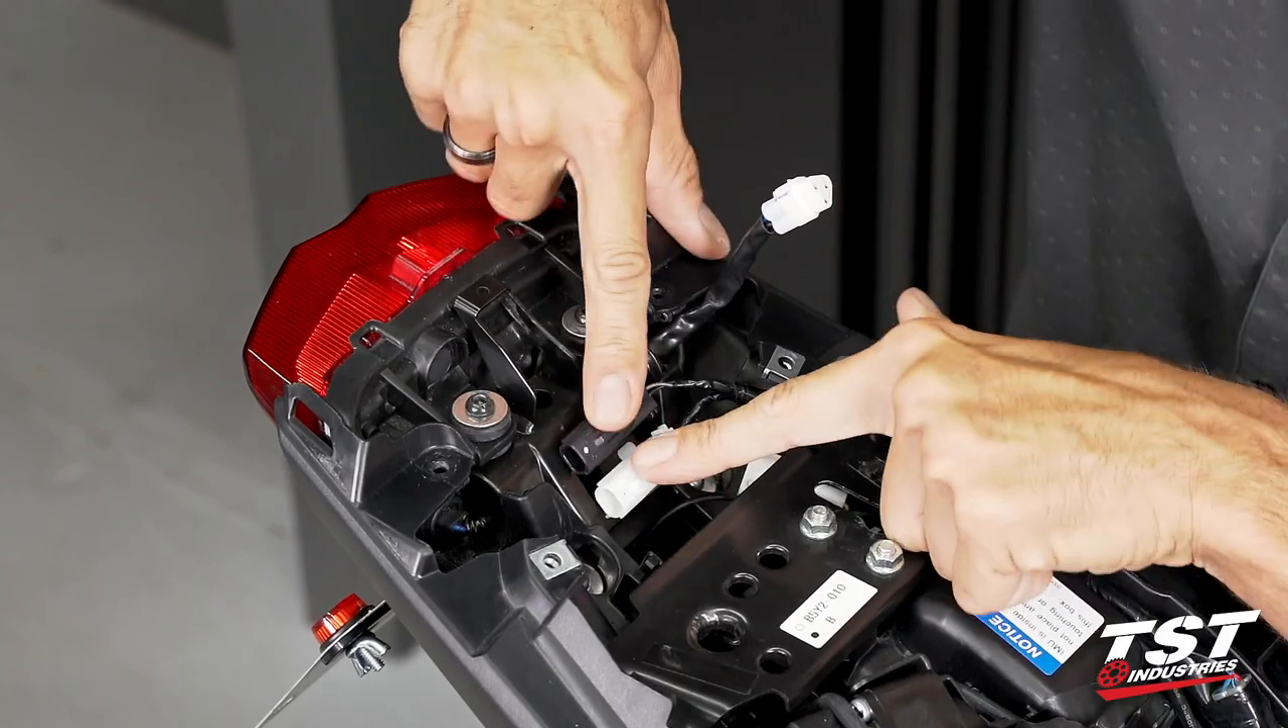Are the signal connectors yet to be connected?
Yes.